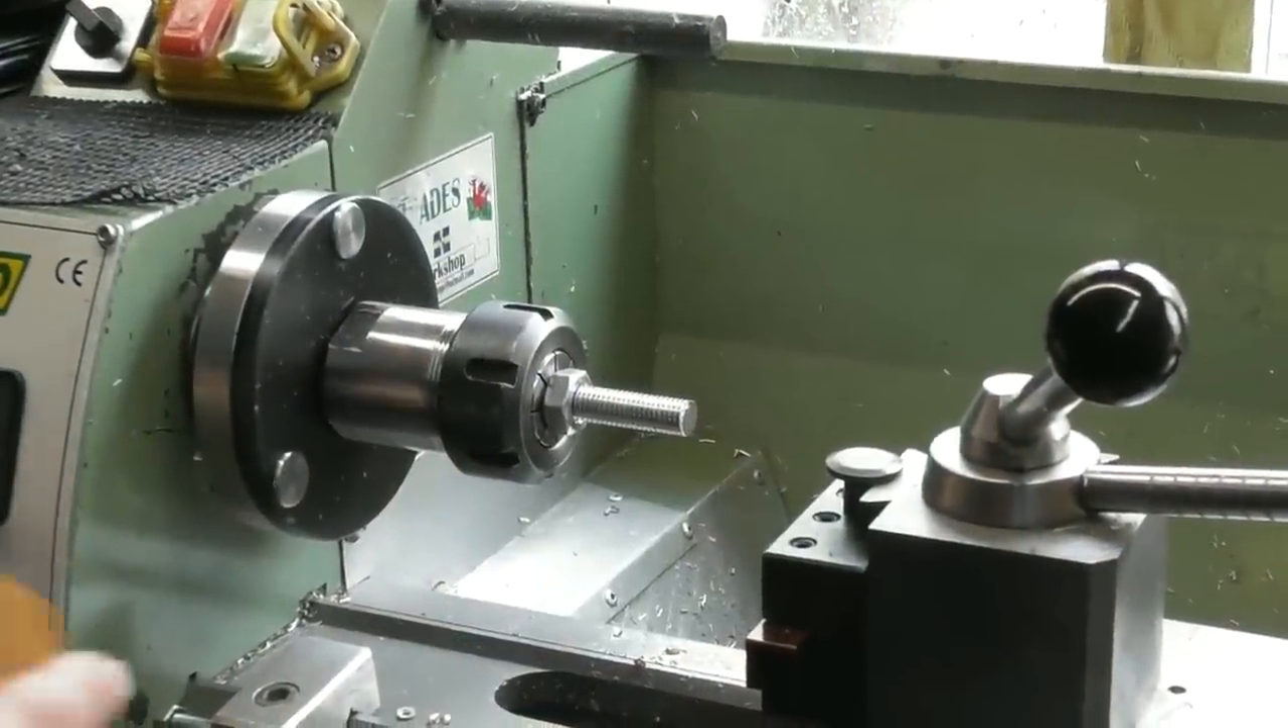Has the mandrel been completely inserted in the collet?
Yes.